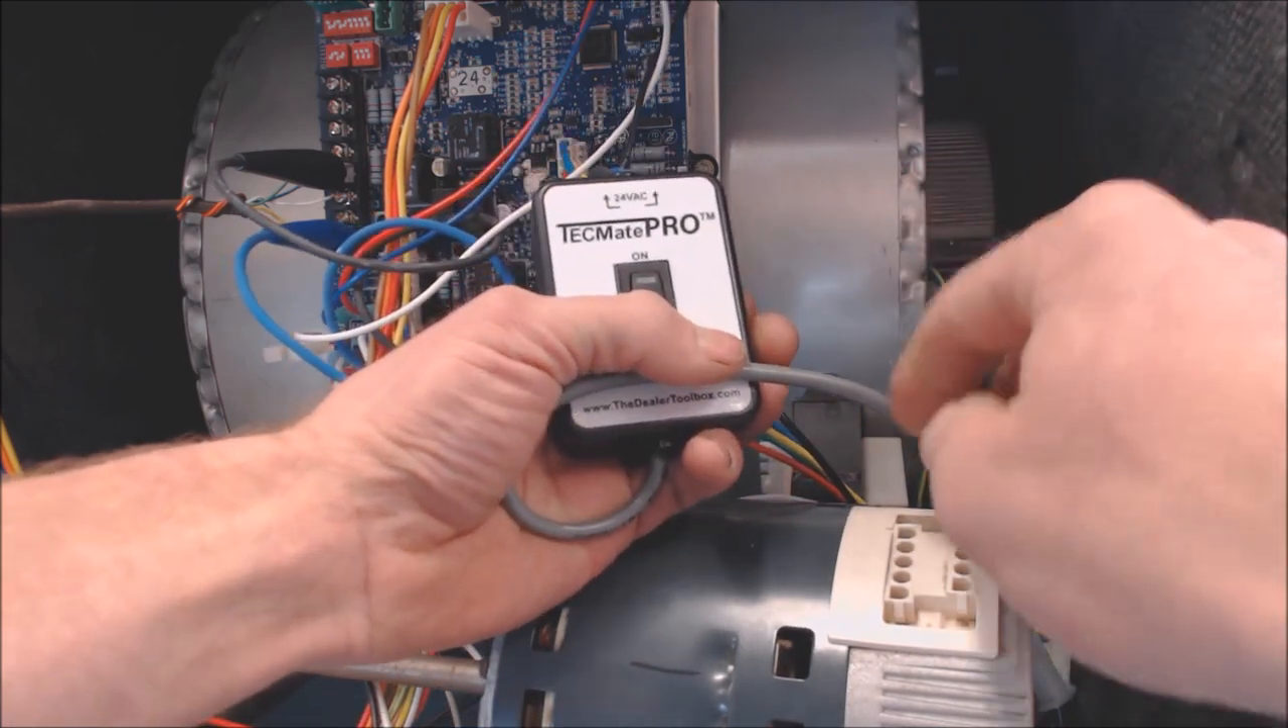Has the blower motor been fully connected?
No.